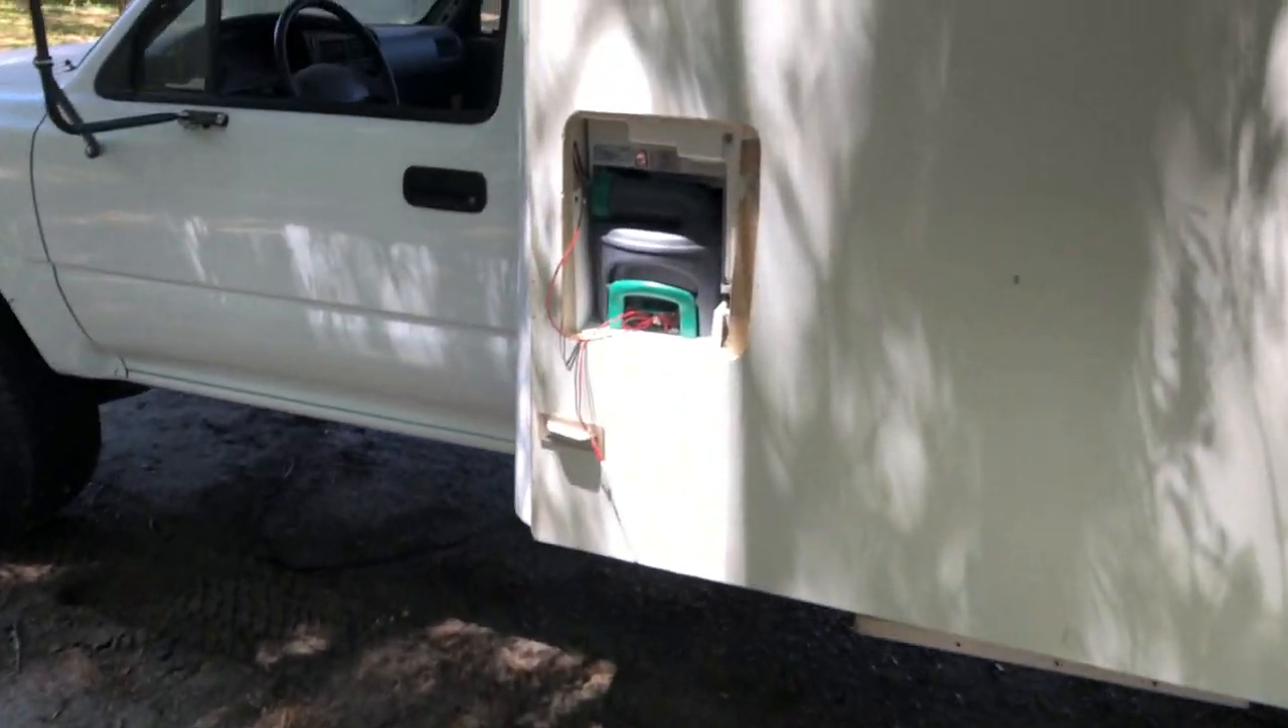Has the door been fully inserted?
No.